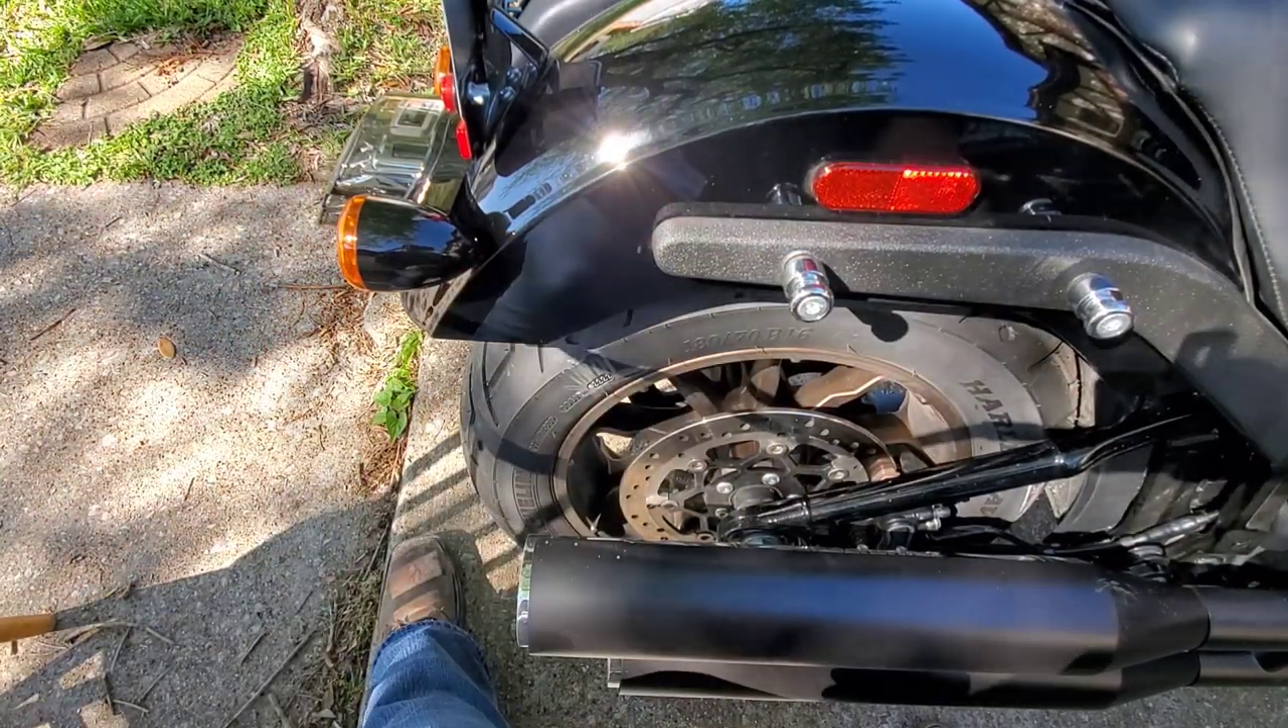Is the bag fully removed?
Yes.